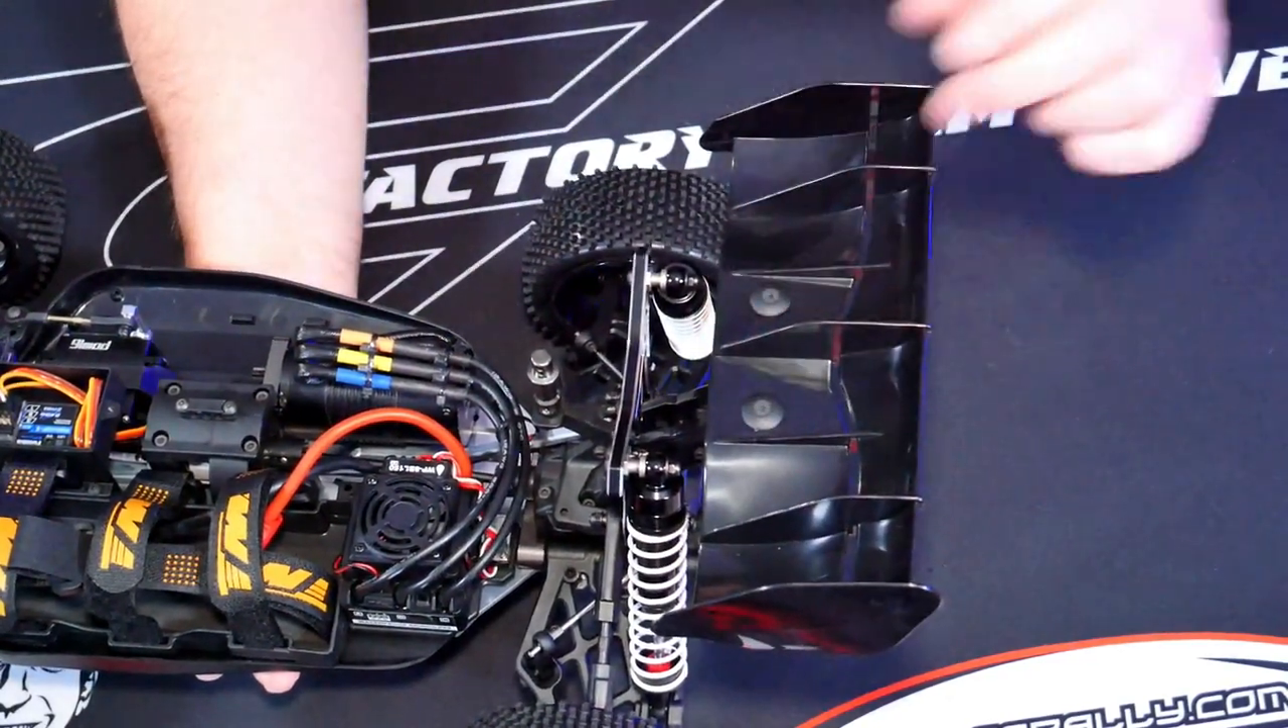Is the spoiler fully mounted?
Yes.